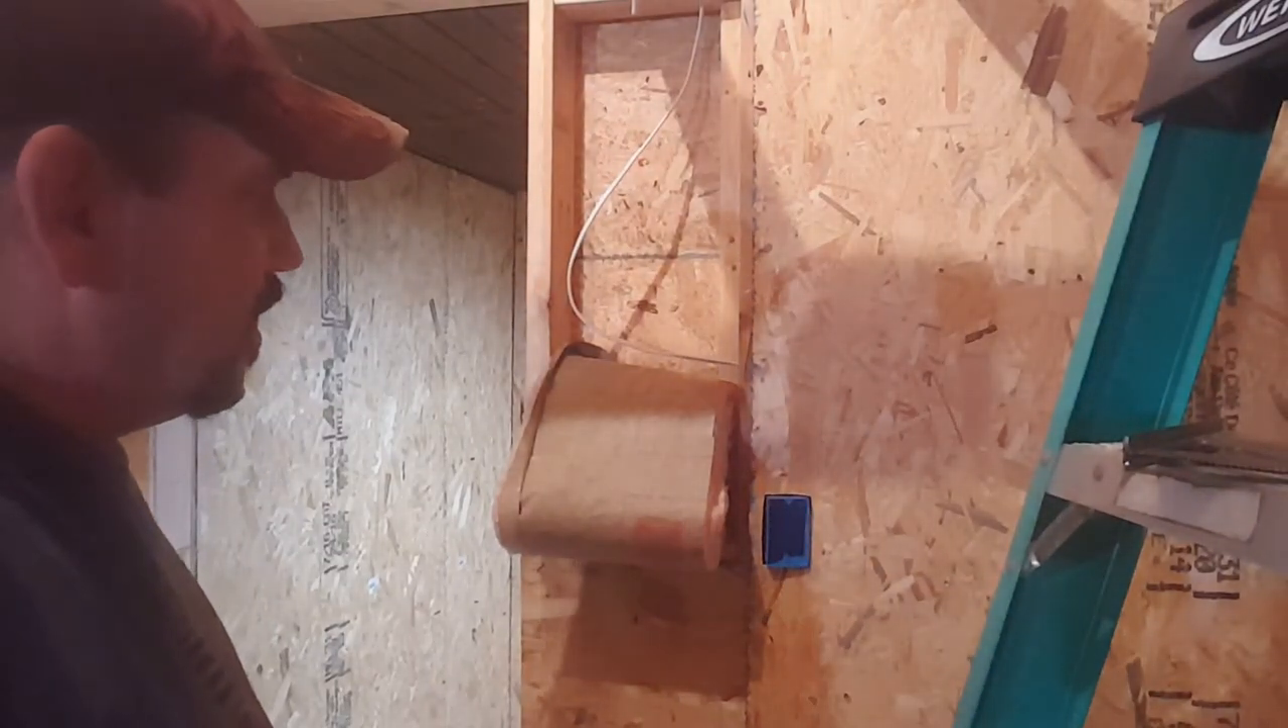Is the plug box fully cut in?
Yes.